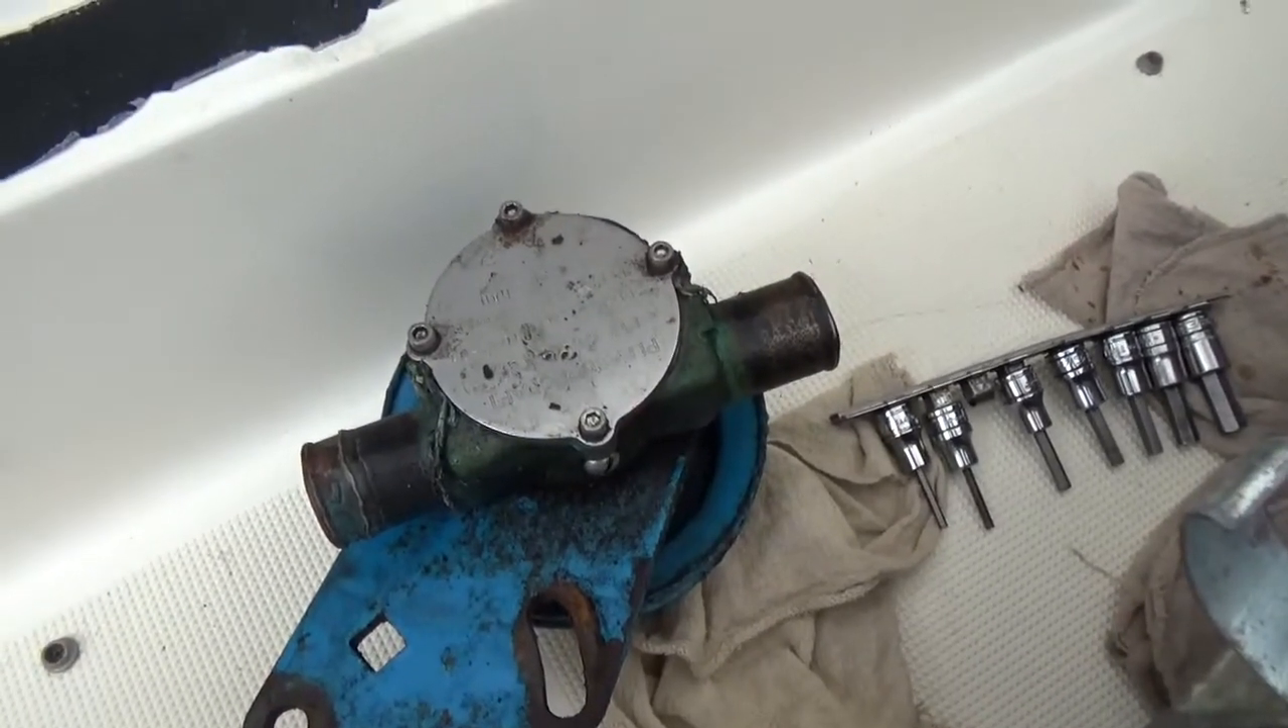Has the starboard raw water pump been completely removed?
Yes.